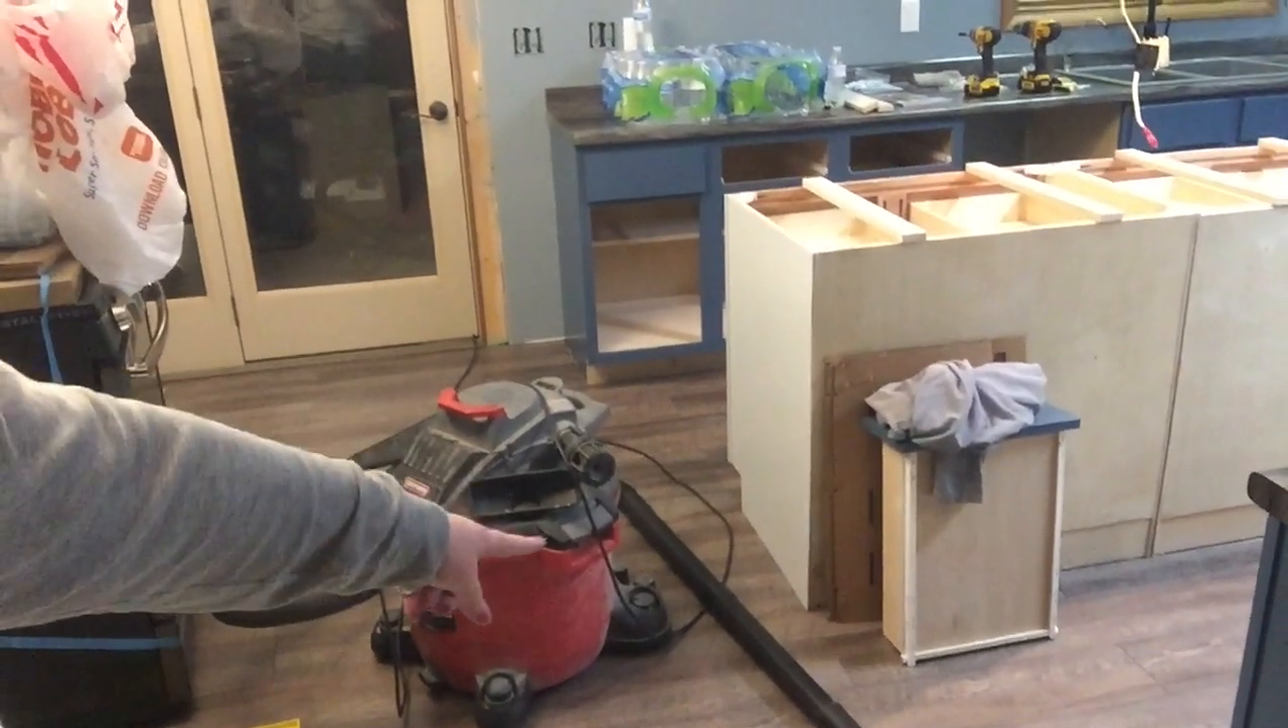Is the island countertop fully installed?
No.